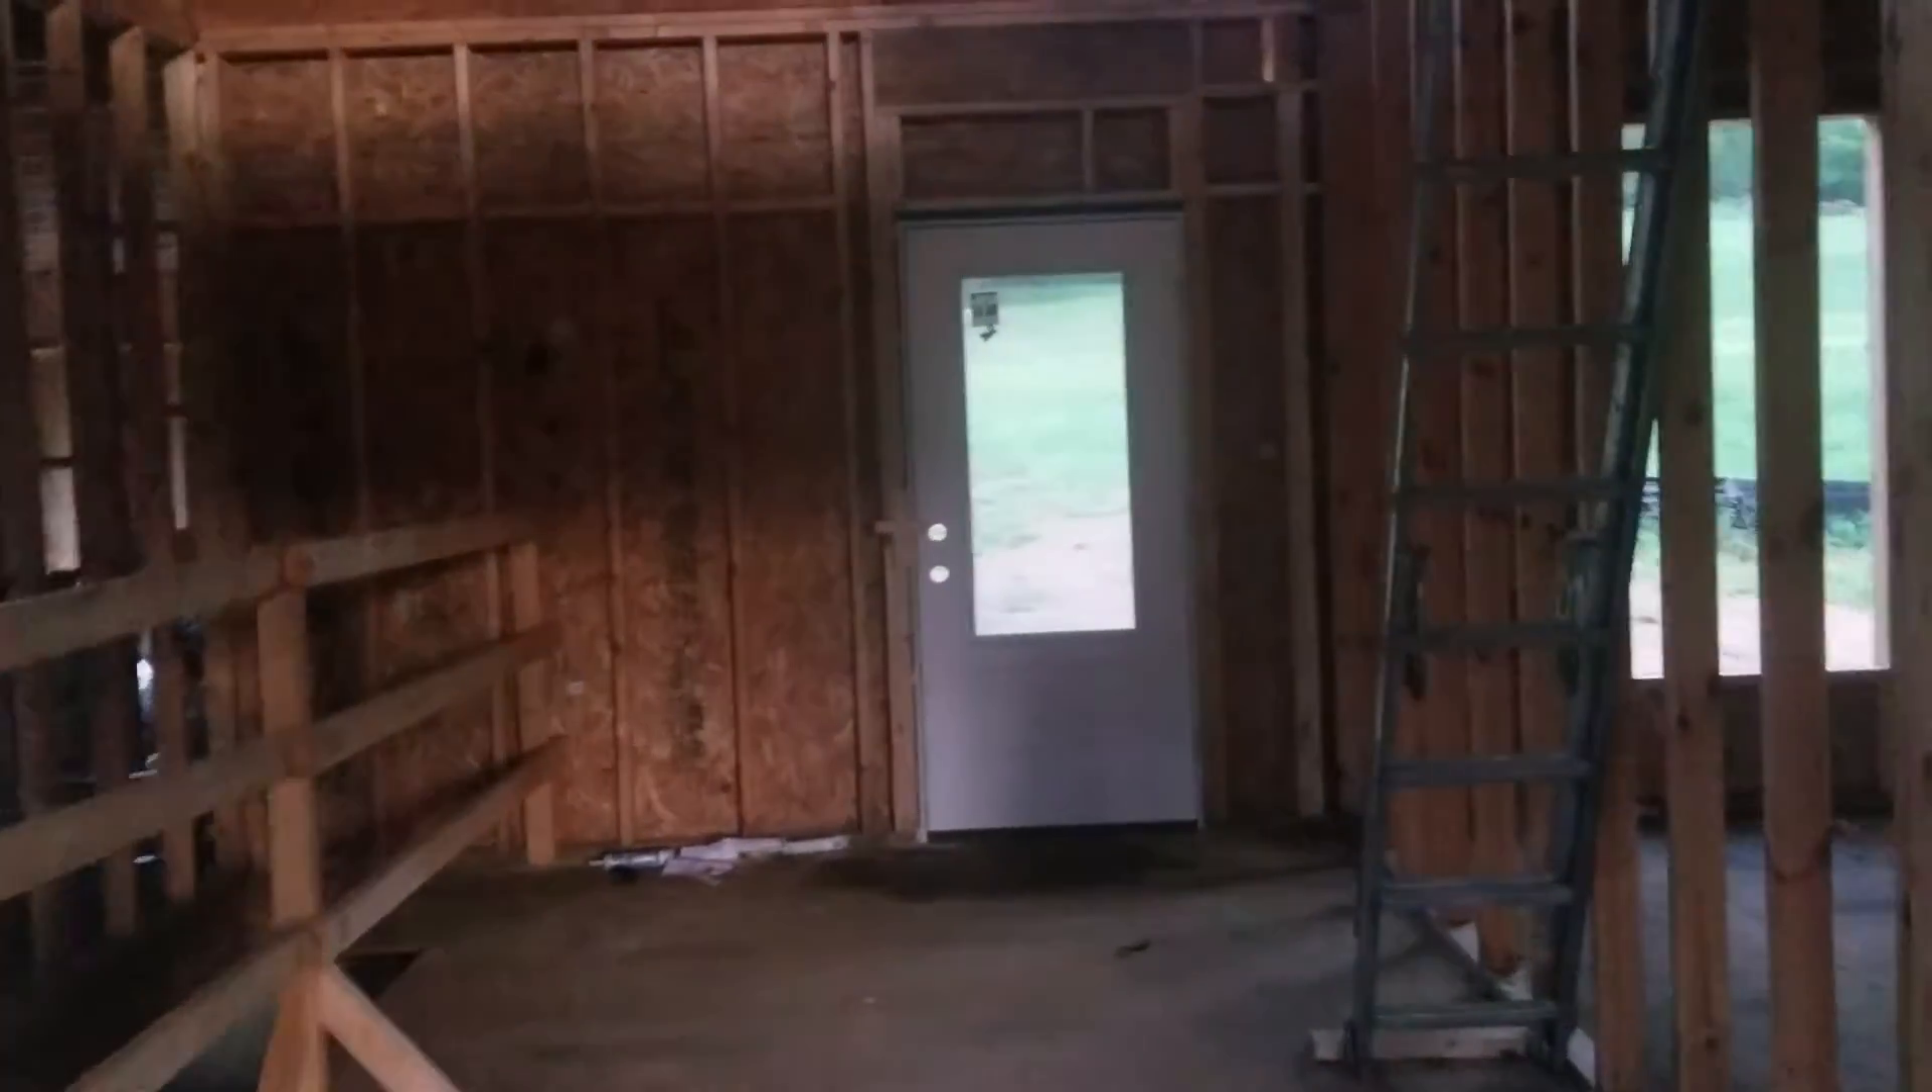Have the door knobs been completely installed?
No.